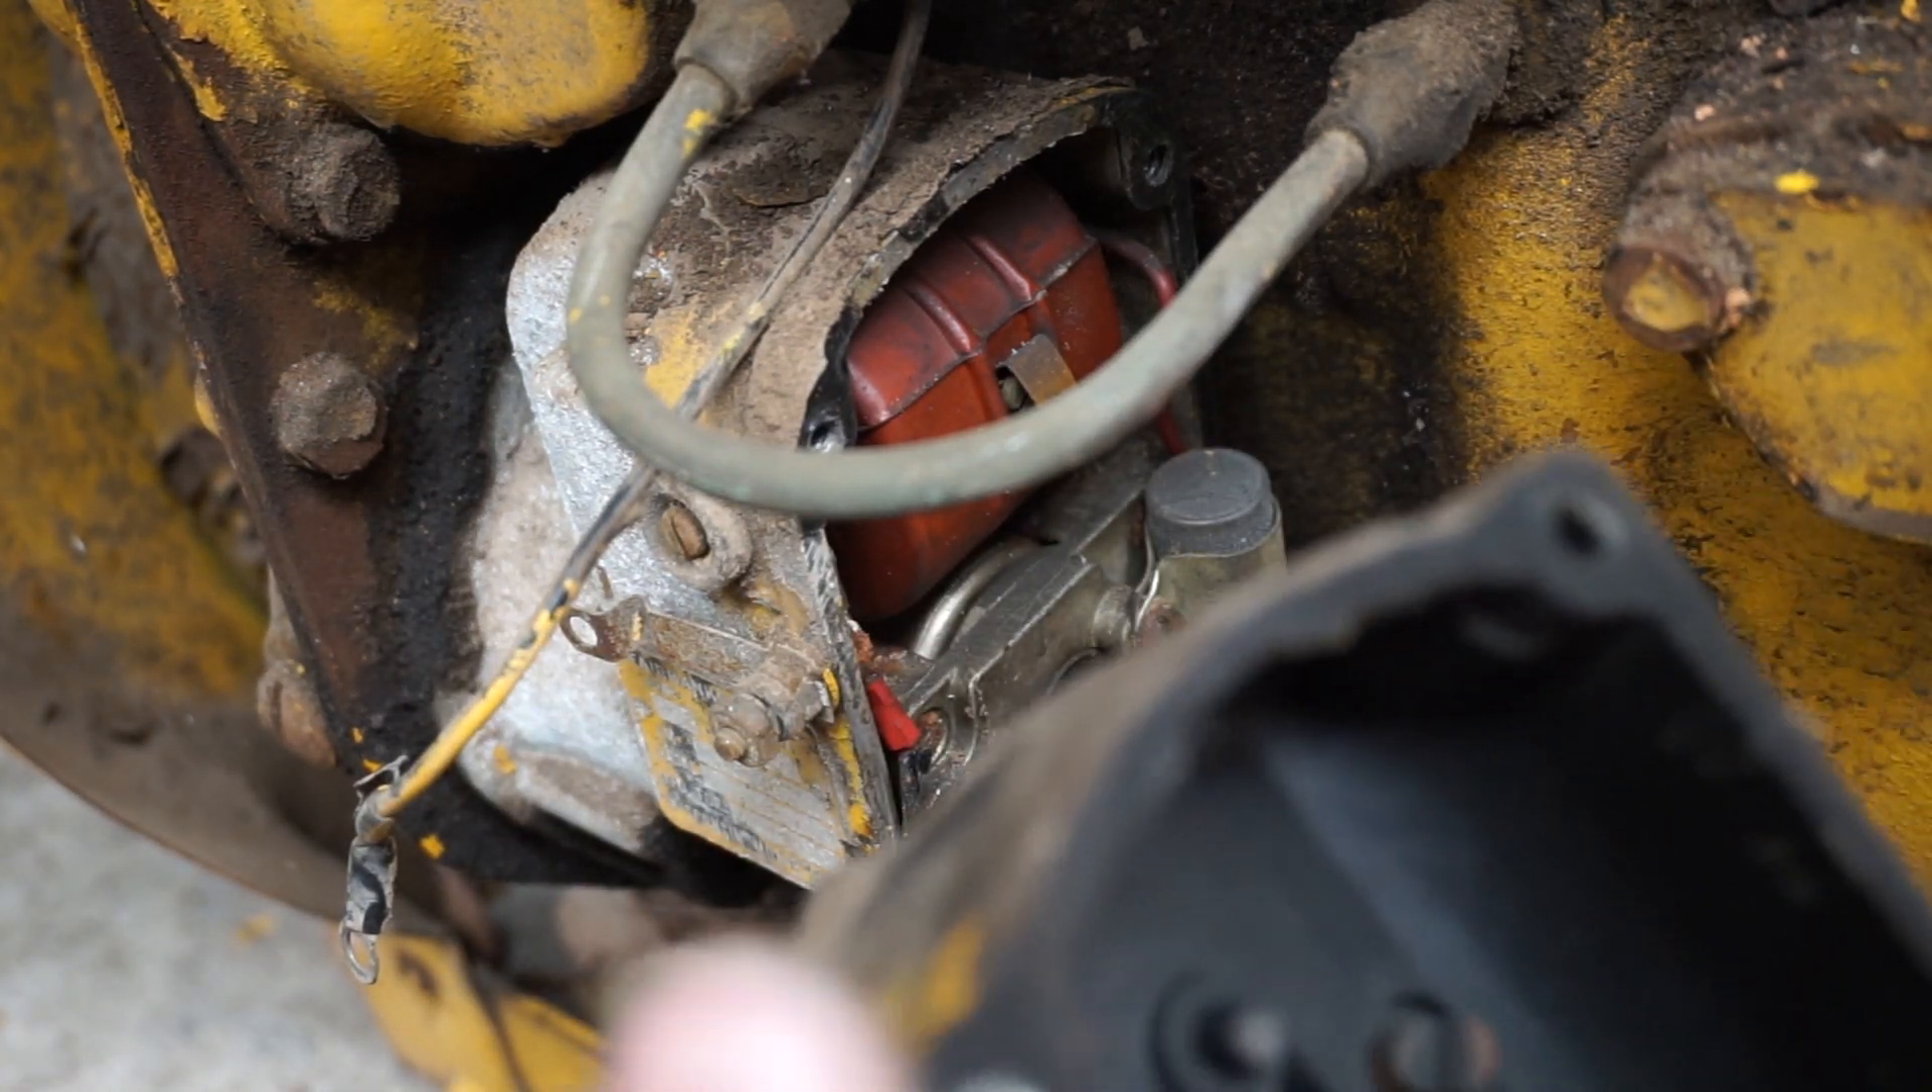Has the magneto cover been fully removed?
Yes.